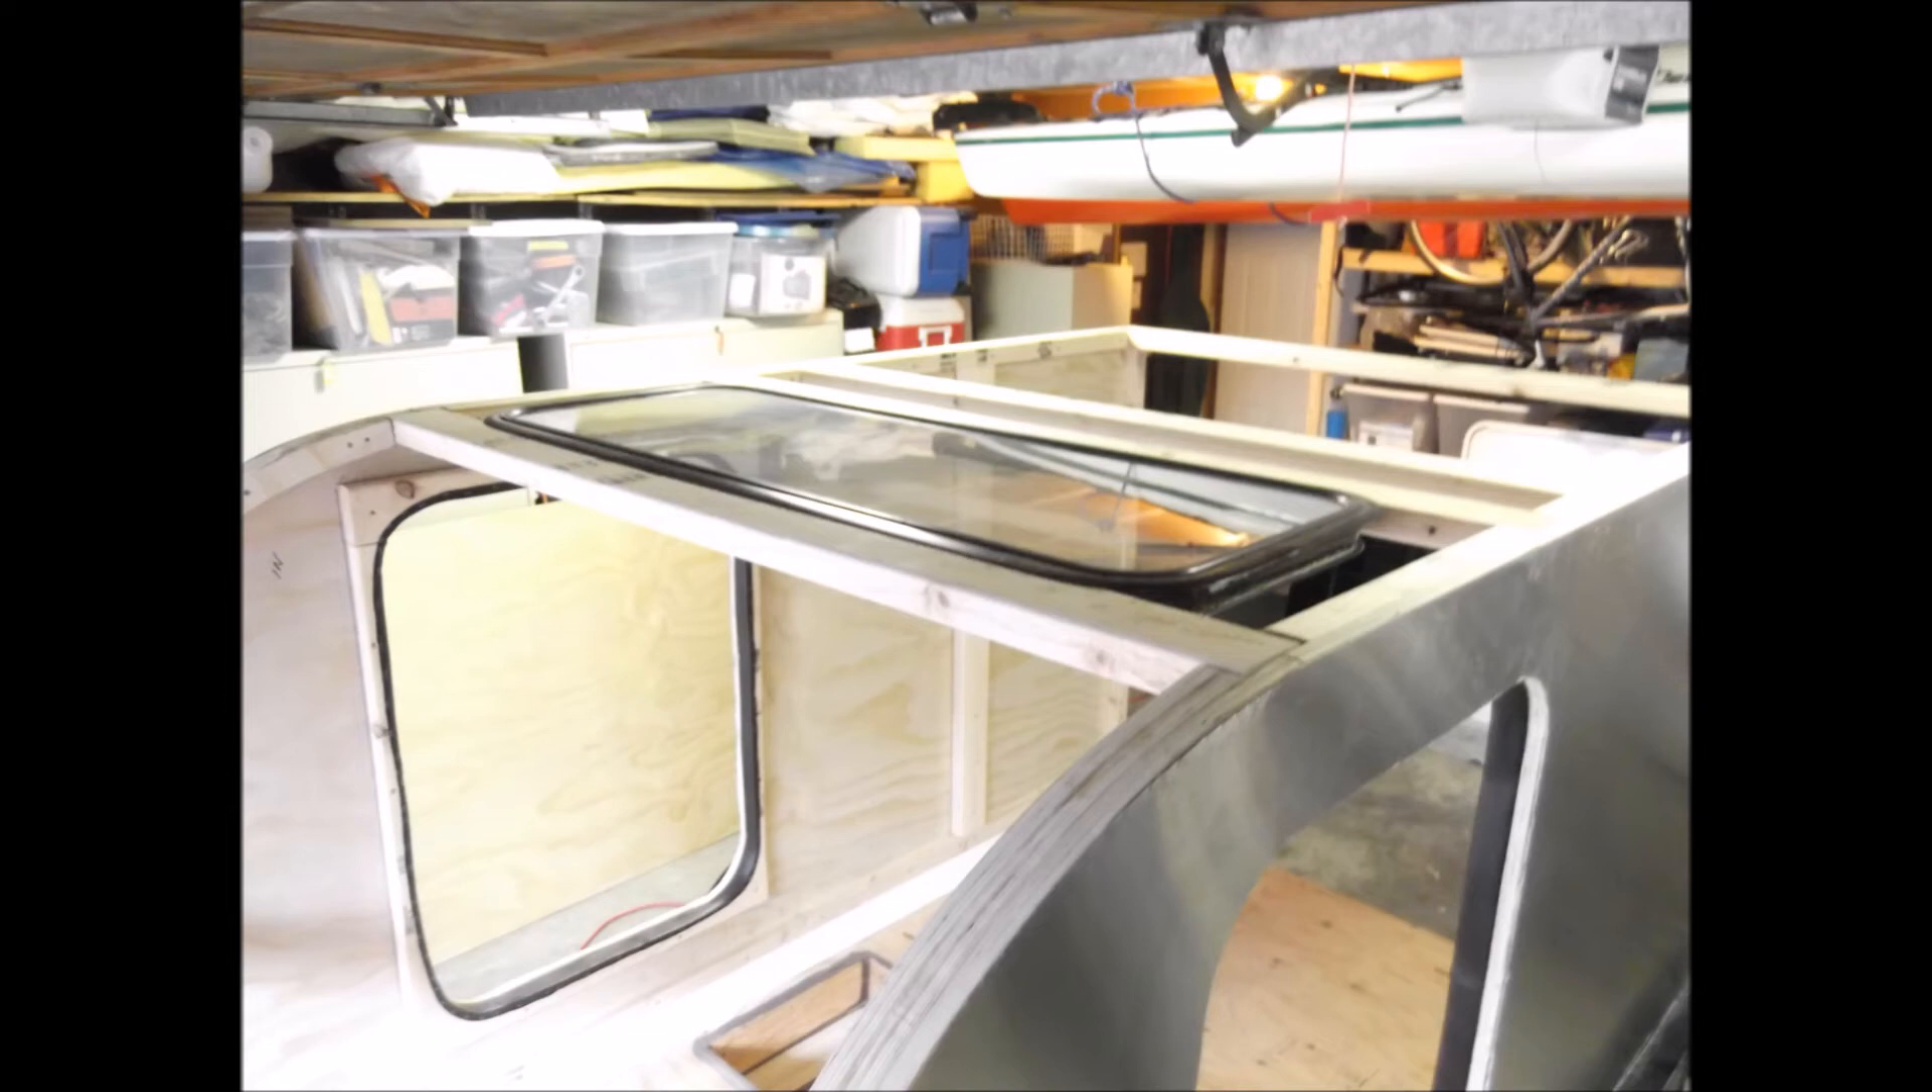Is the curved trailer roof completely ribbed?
No.